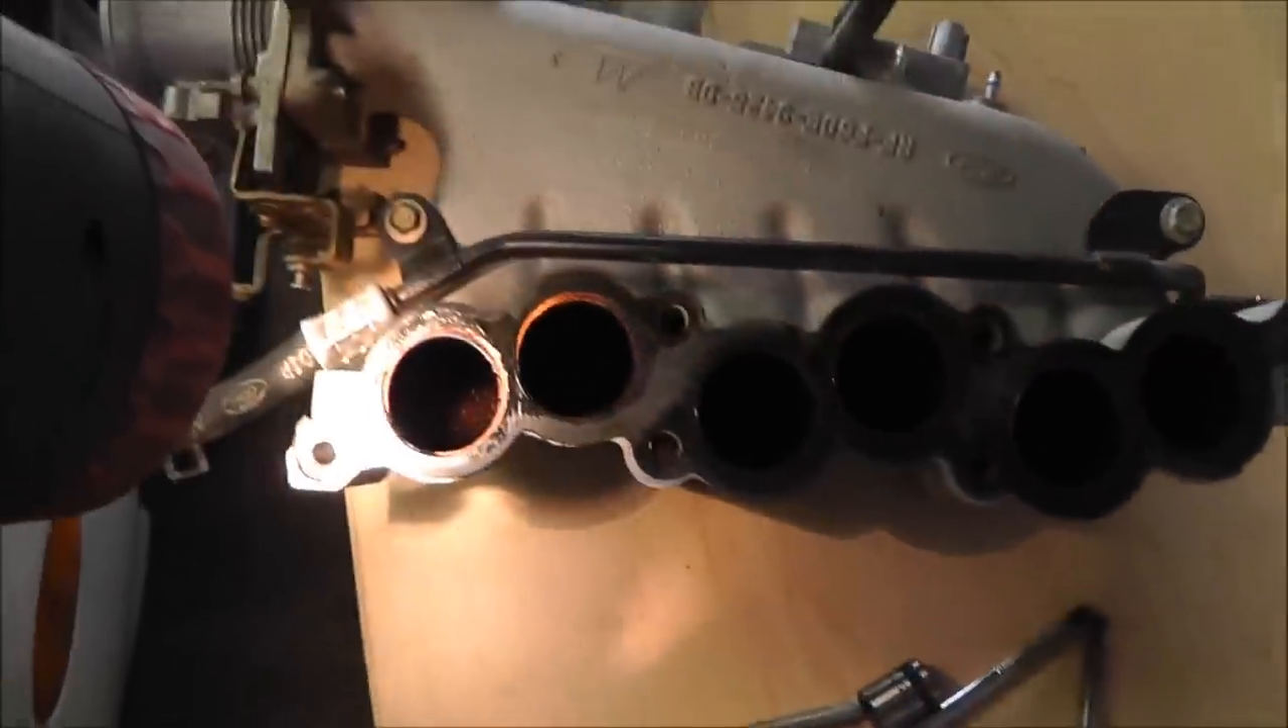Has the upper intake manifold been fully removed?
Yes.